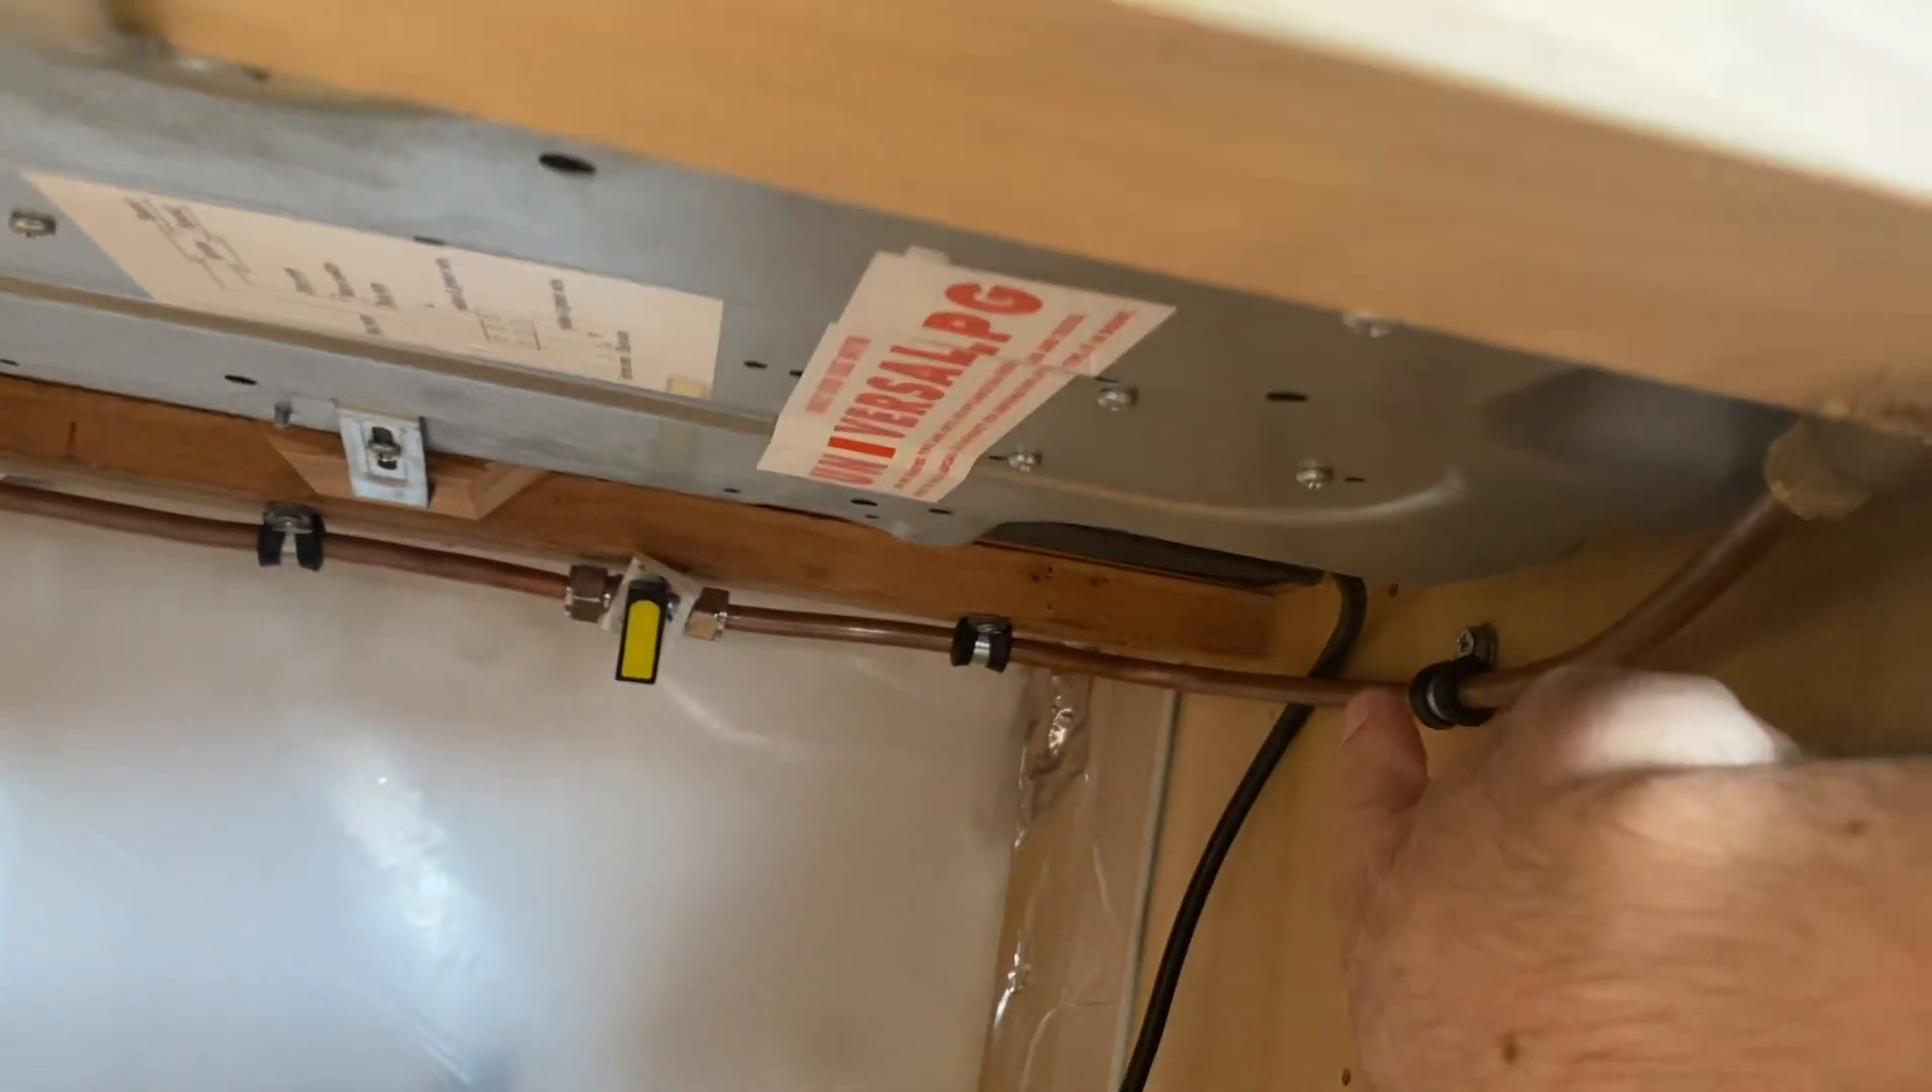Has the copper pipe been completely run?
Yes.